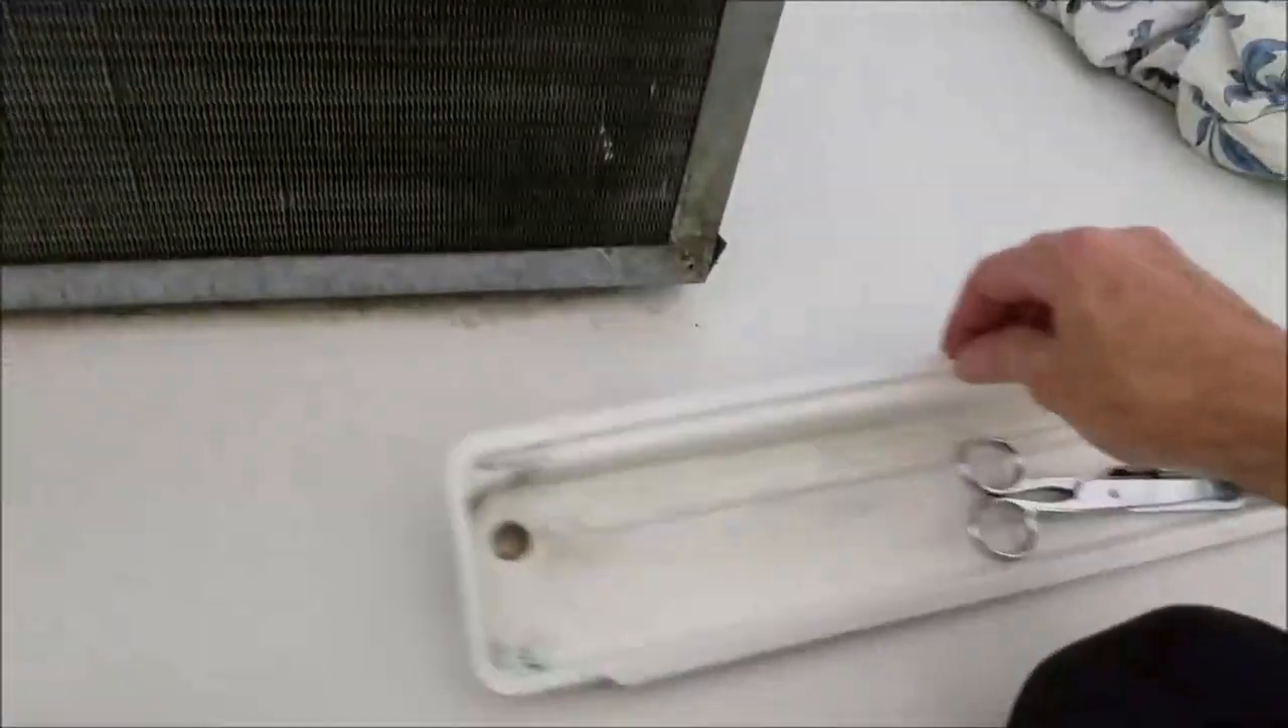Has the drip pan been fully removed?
Yes.